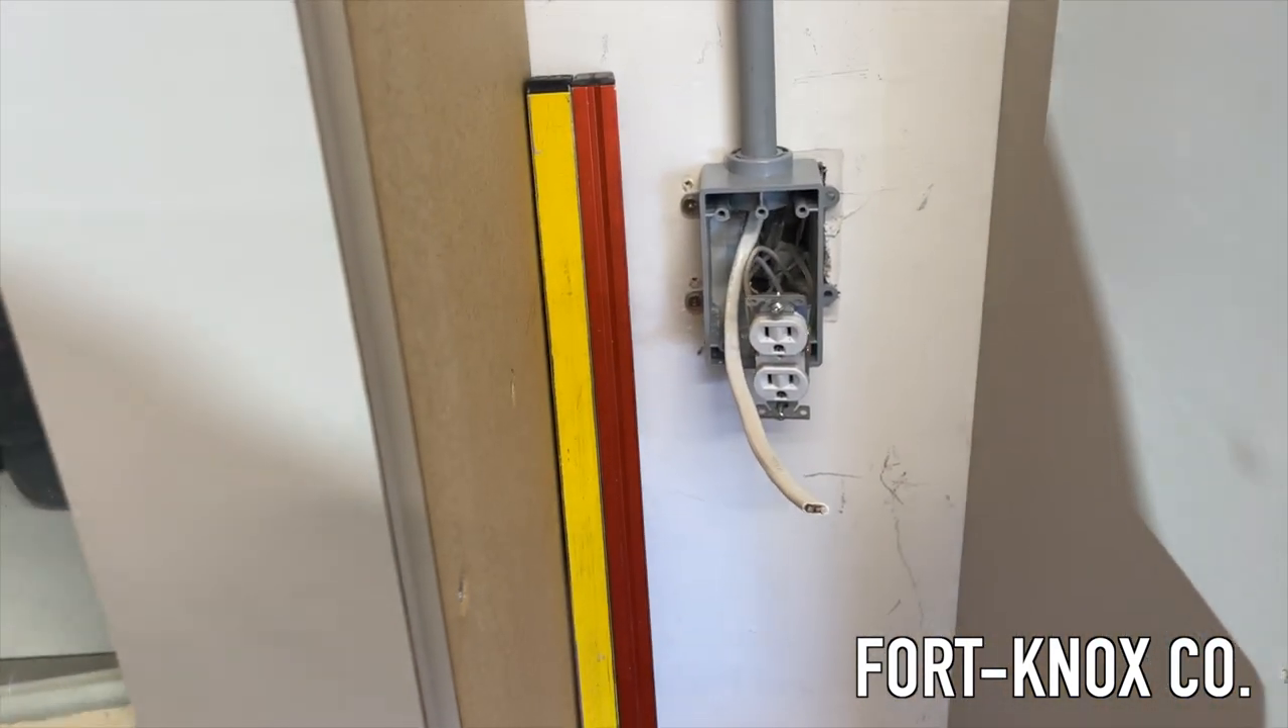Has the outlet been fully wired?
No.